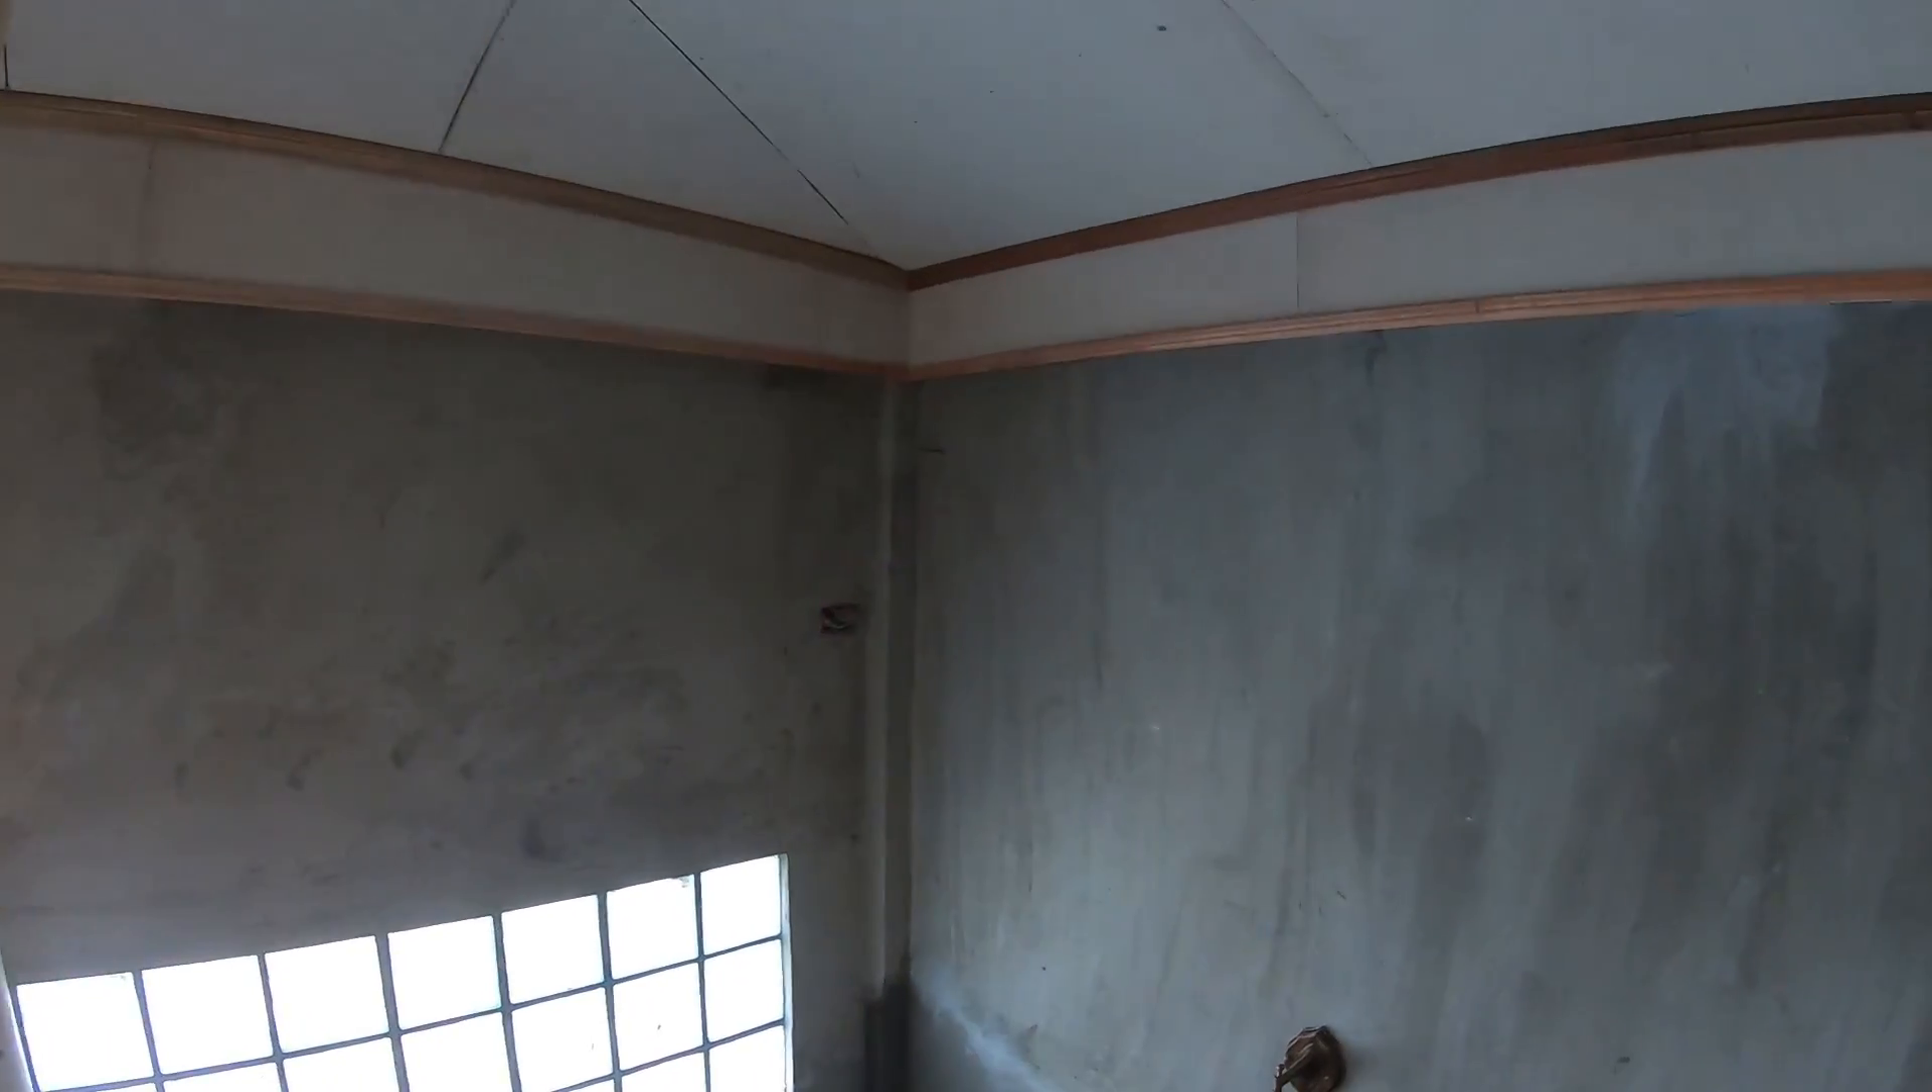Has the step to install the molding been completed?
Yes.